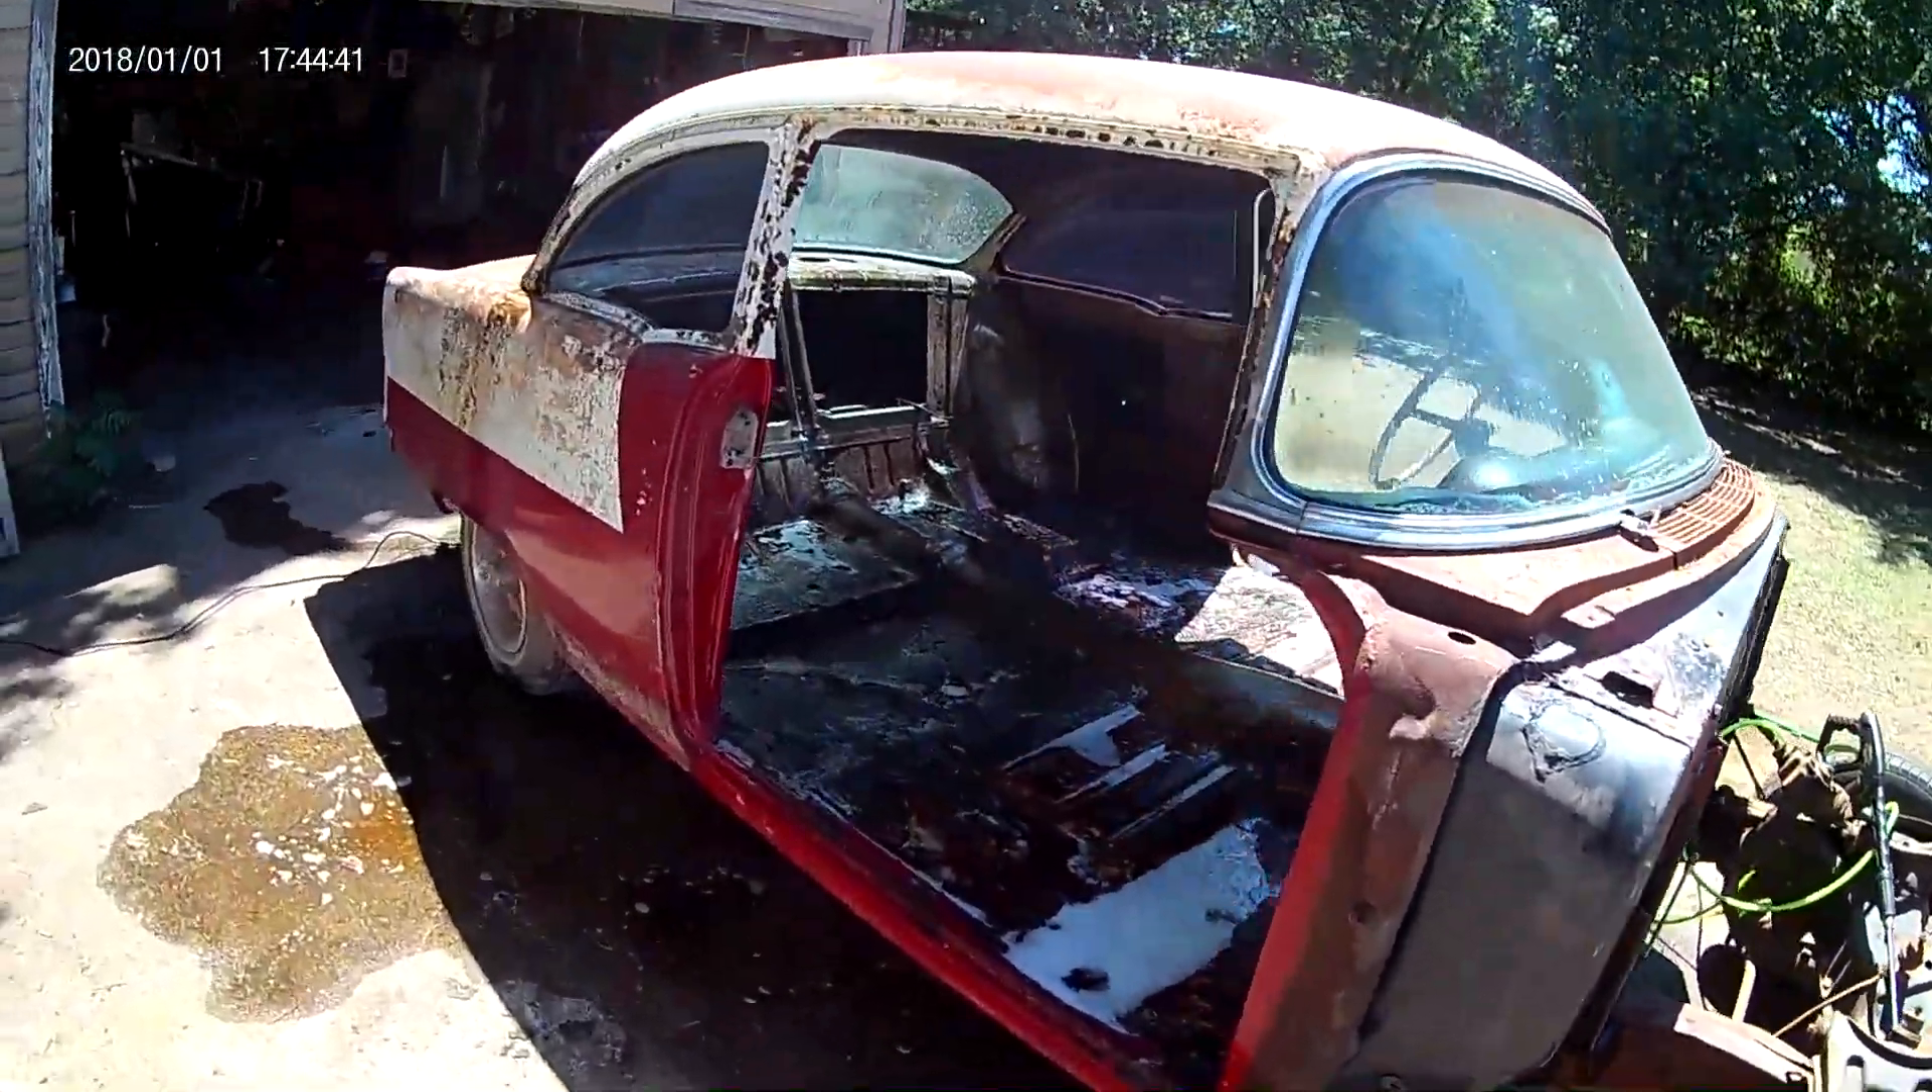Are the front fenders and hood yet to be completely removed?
No.